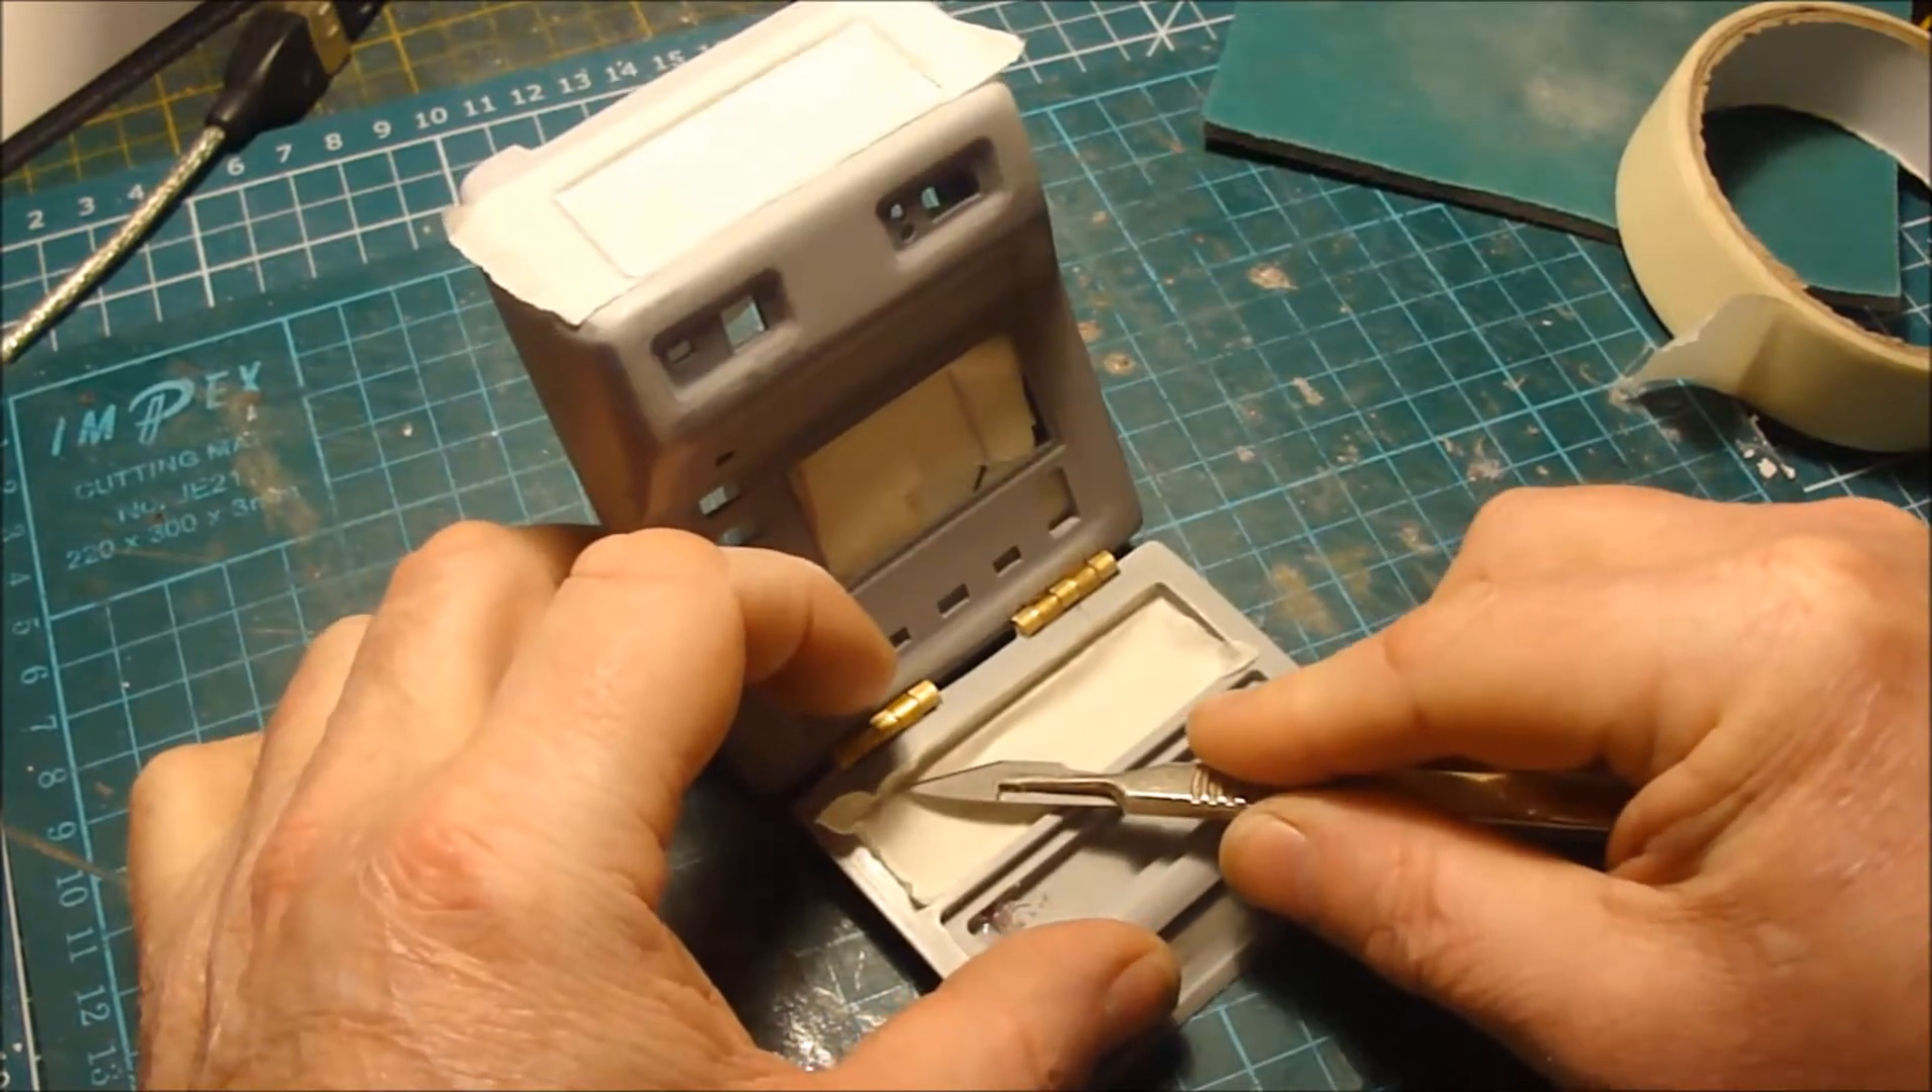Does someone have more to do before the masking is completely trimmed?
Yes.